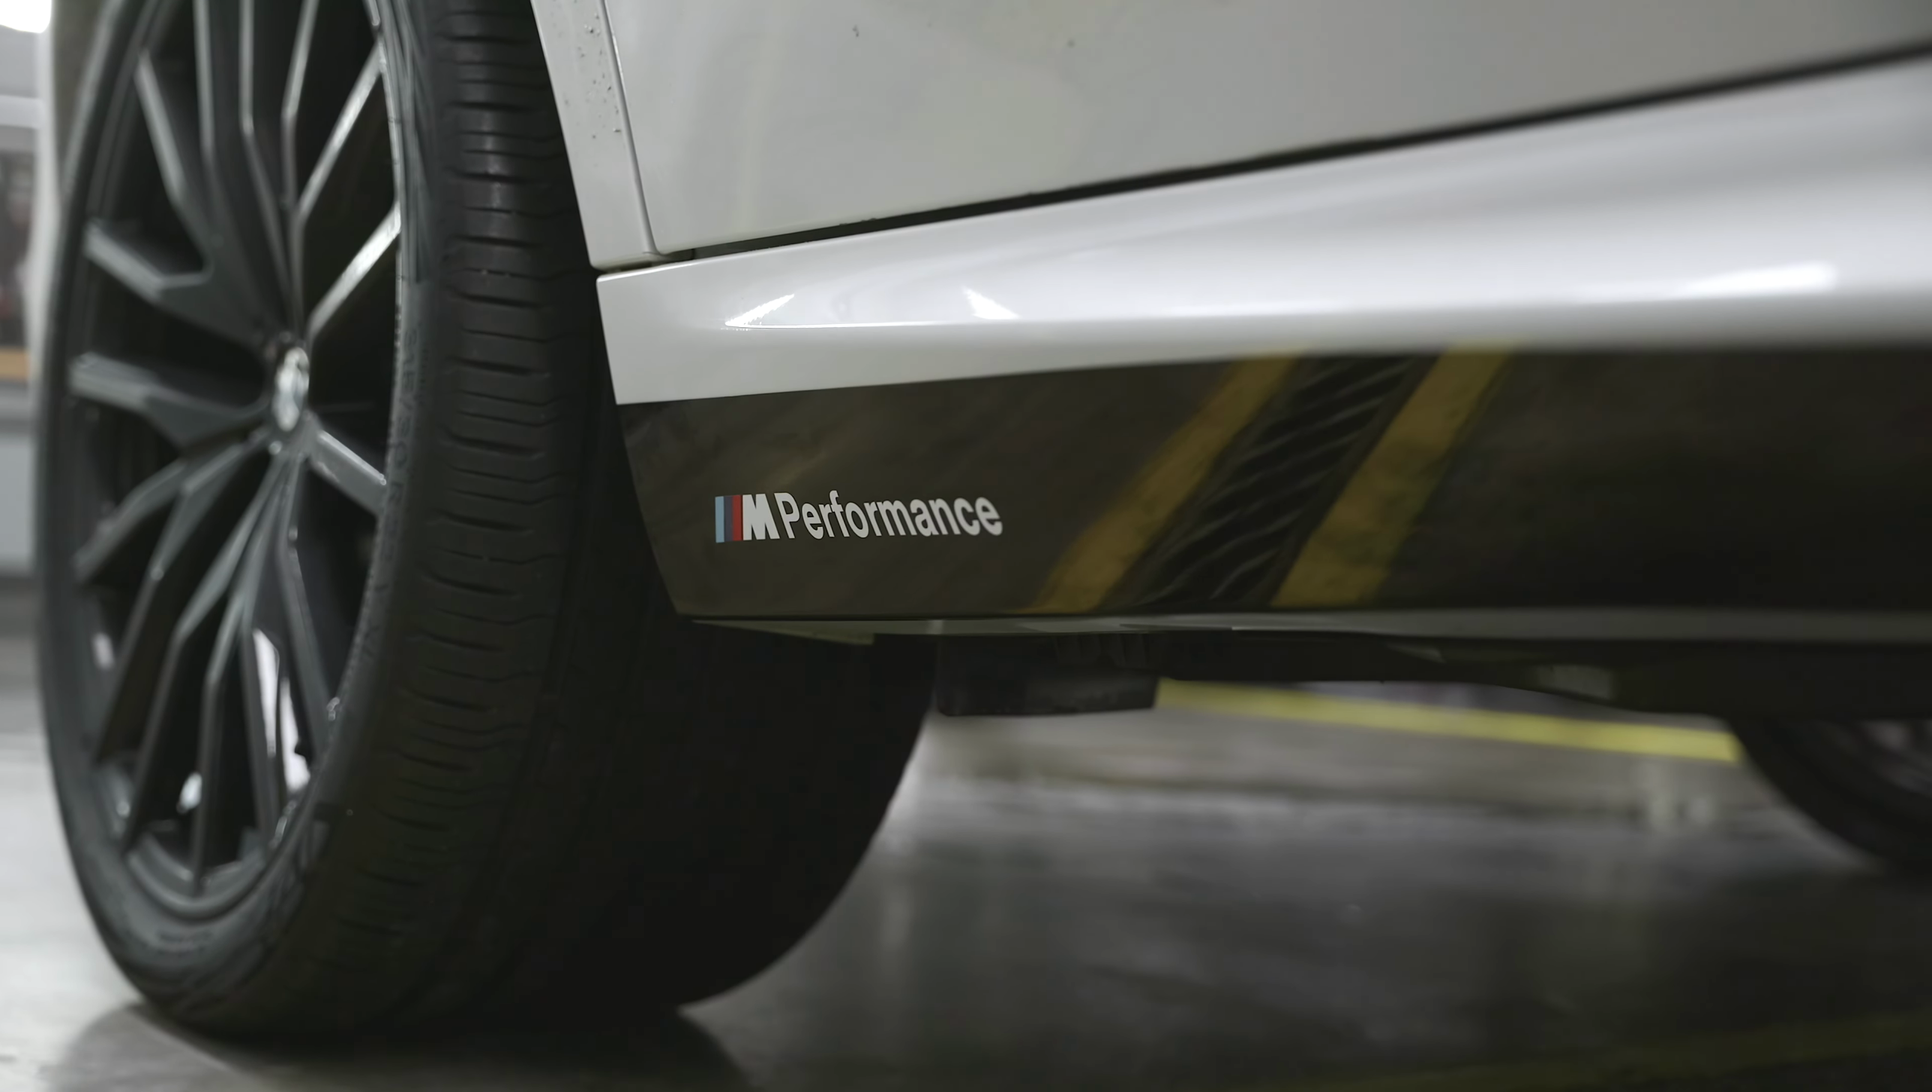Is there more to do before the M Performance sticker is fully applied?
No.